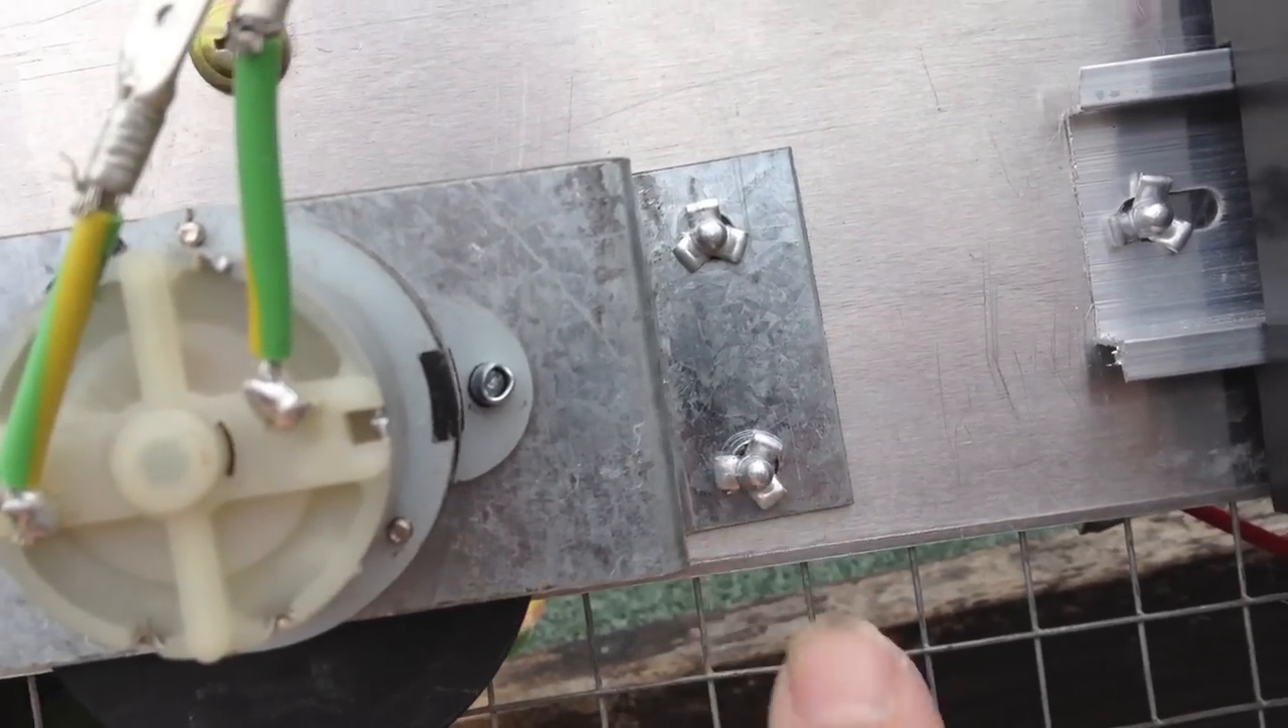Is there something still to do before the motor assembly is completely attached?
No.